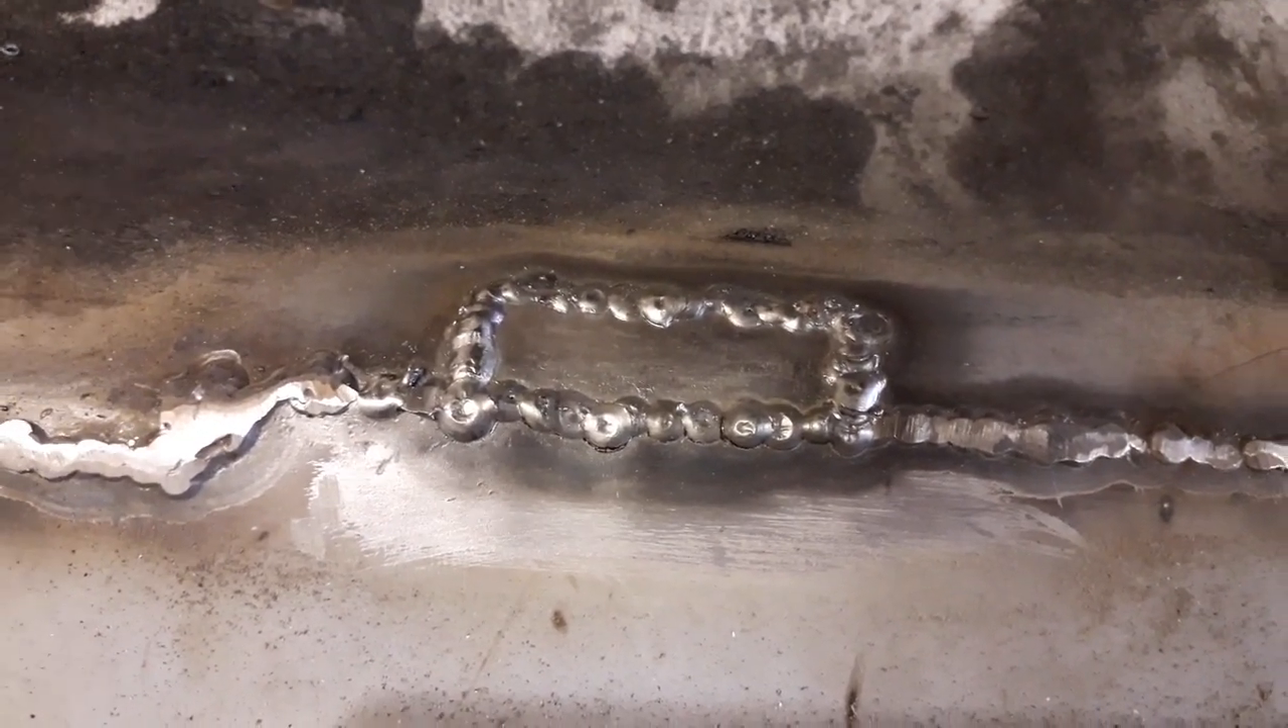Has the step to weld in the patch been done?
Yes.